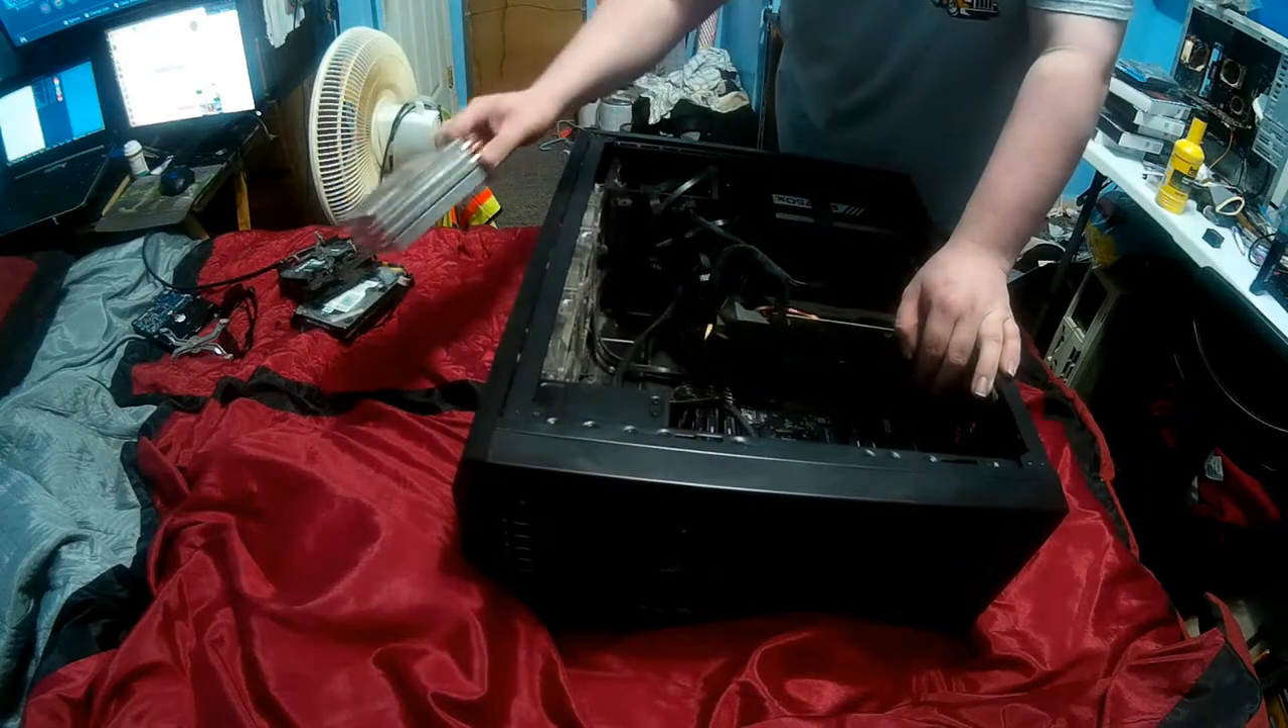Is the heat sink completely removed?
Yes.